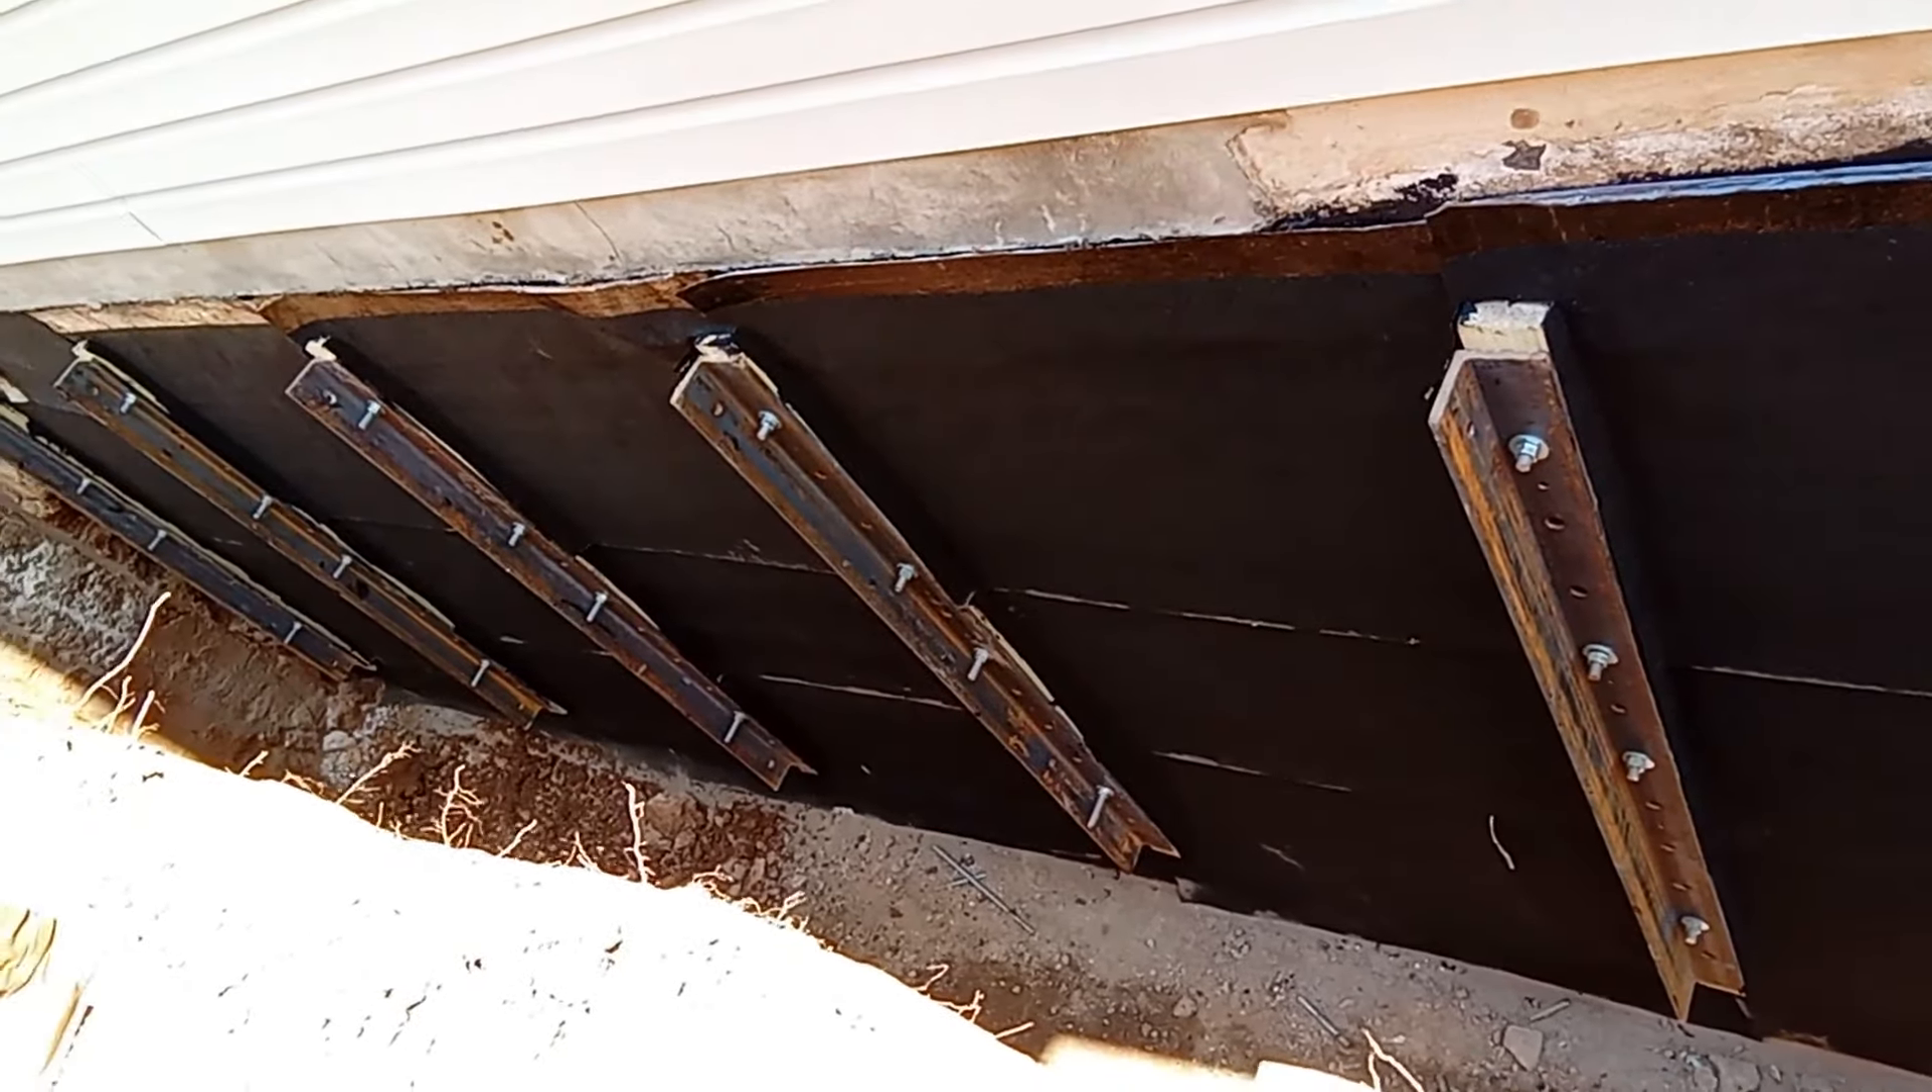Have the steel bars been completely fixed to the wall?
Yes.